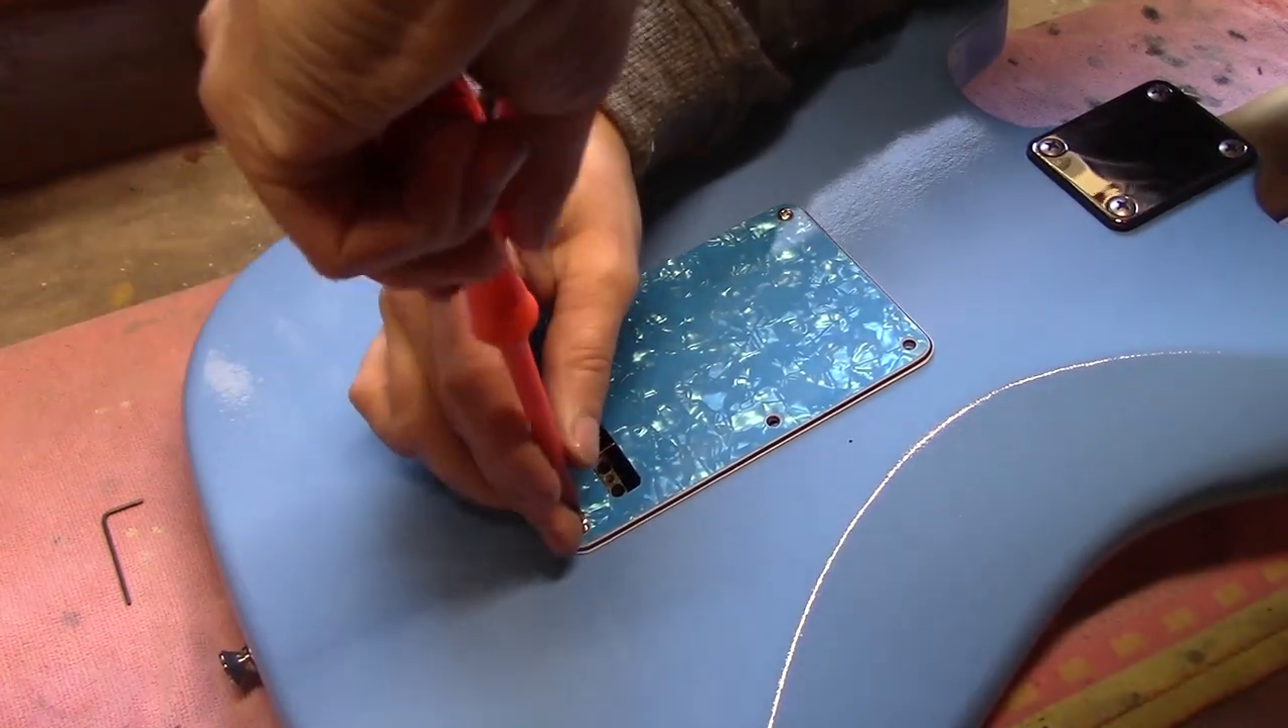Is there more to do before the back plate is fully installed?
Yes.